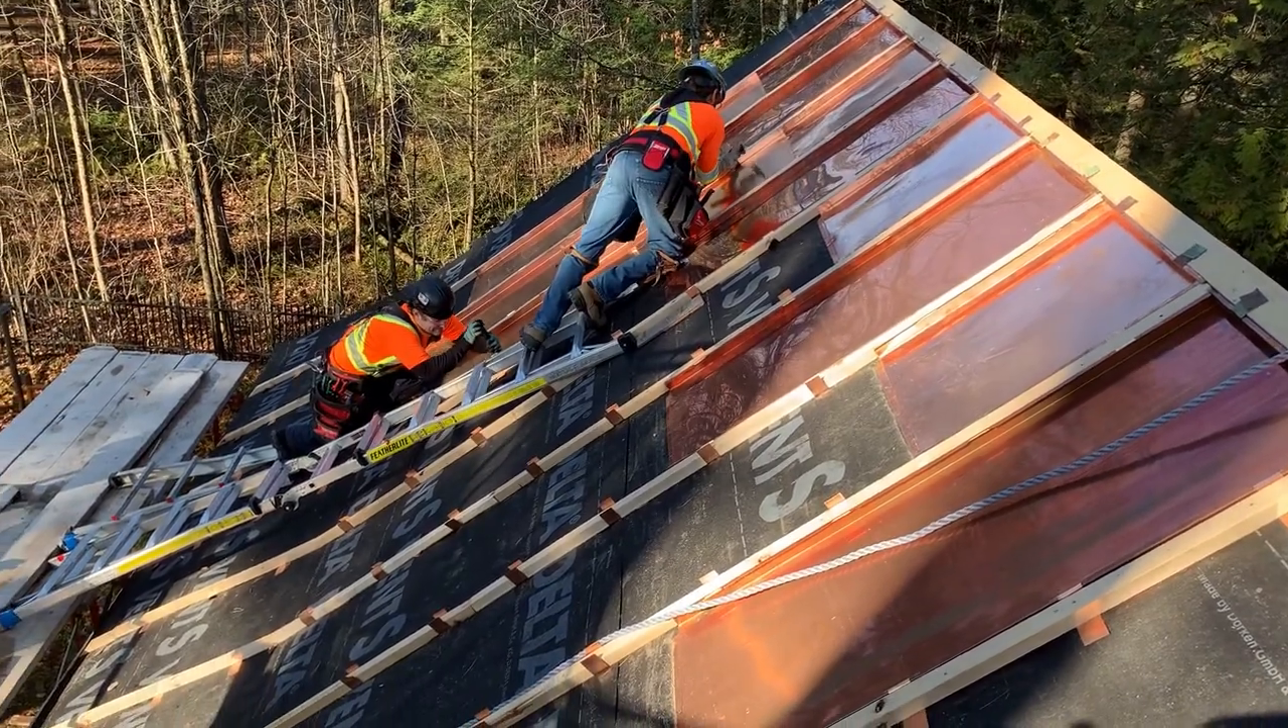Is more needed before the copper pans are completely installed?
Yes.